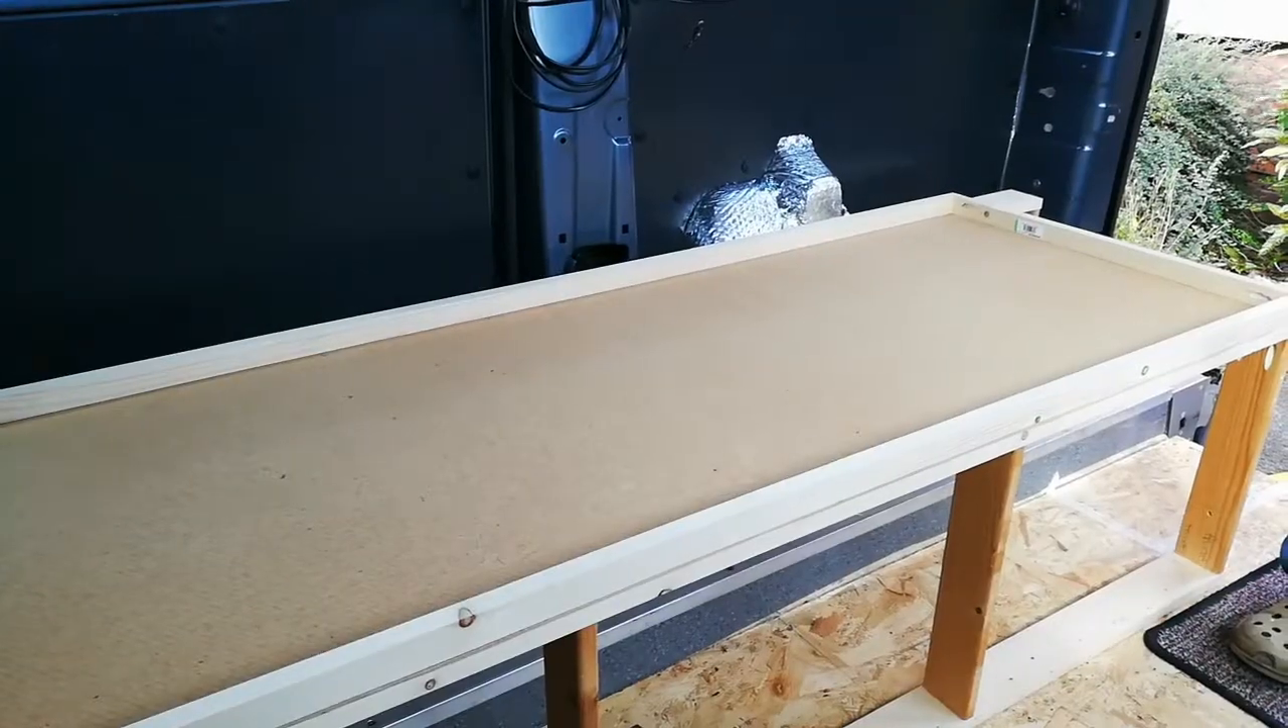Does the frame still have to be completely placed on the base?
No.